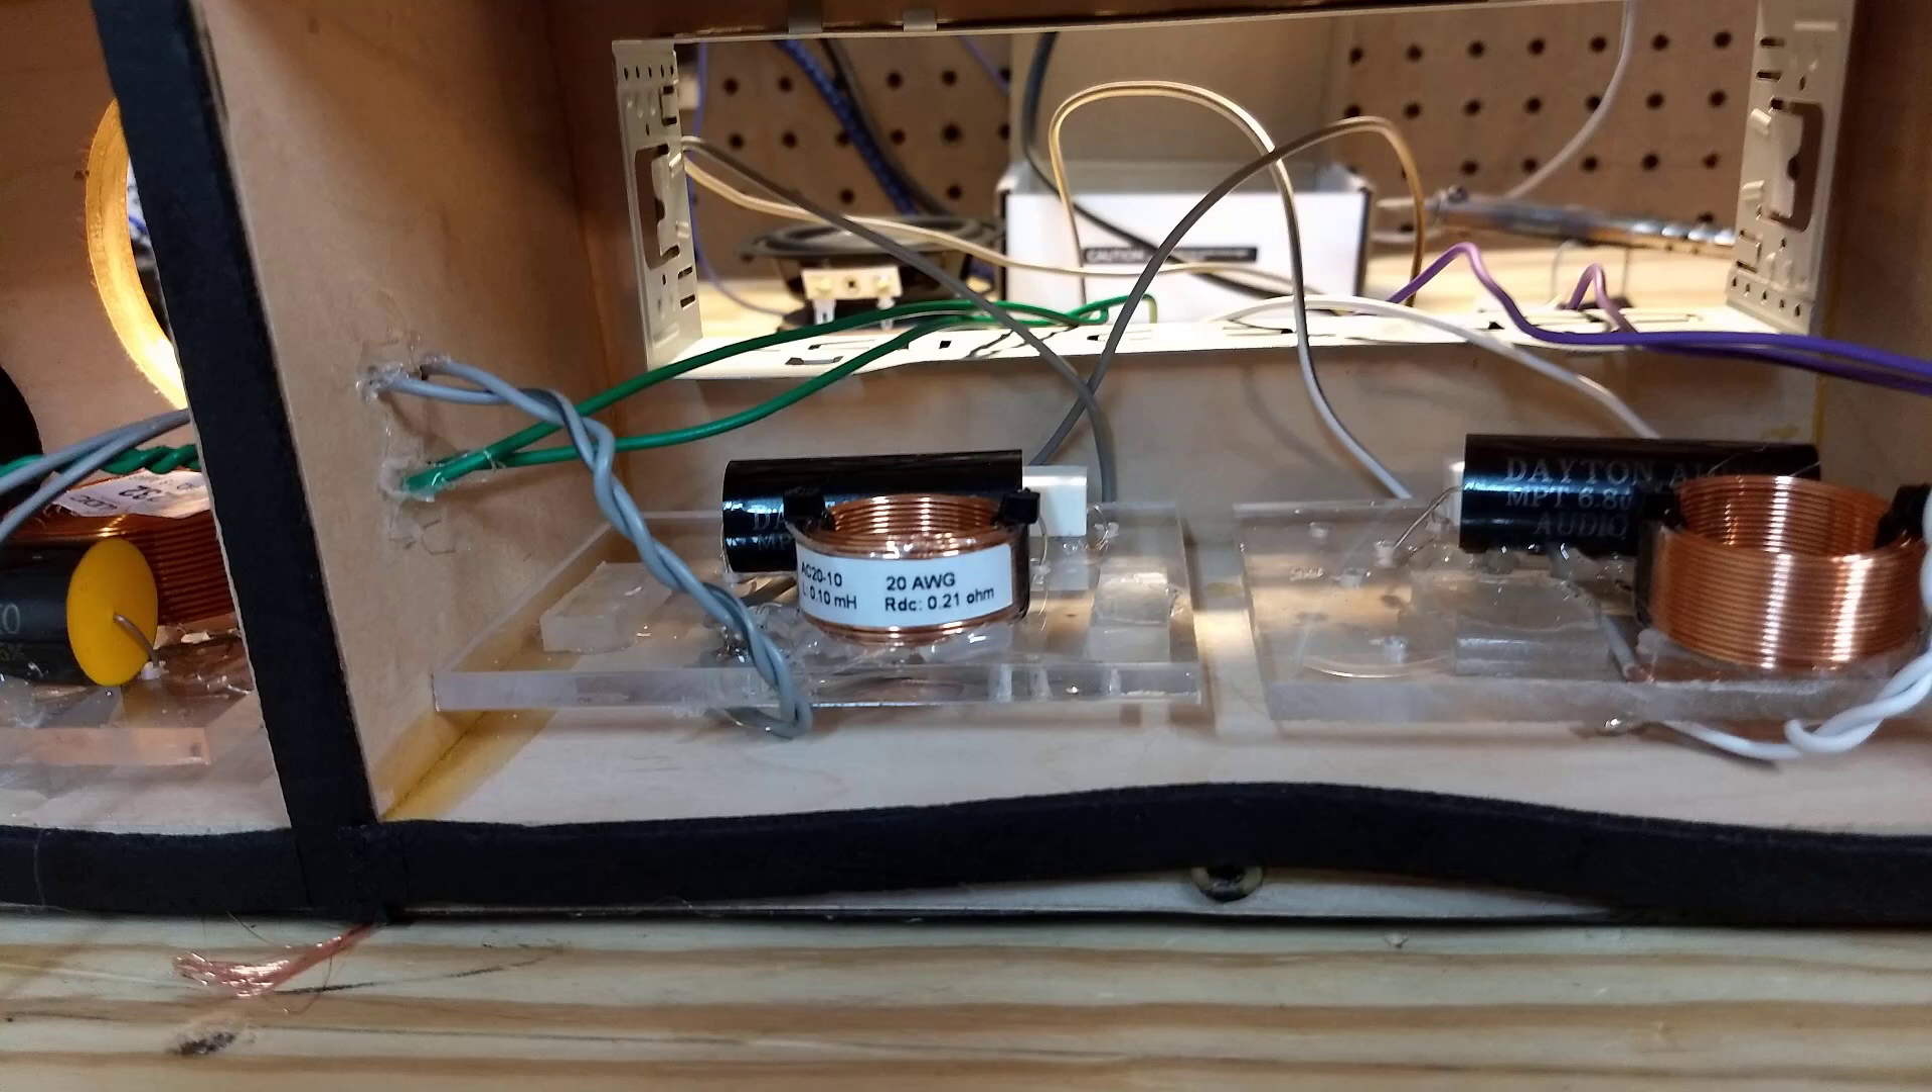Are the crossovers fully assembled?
Yes.